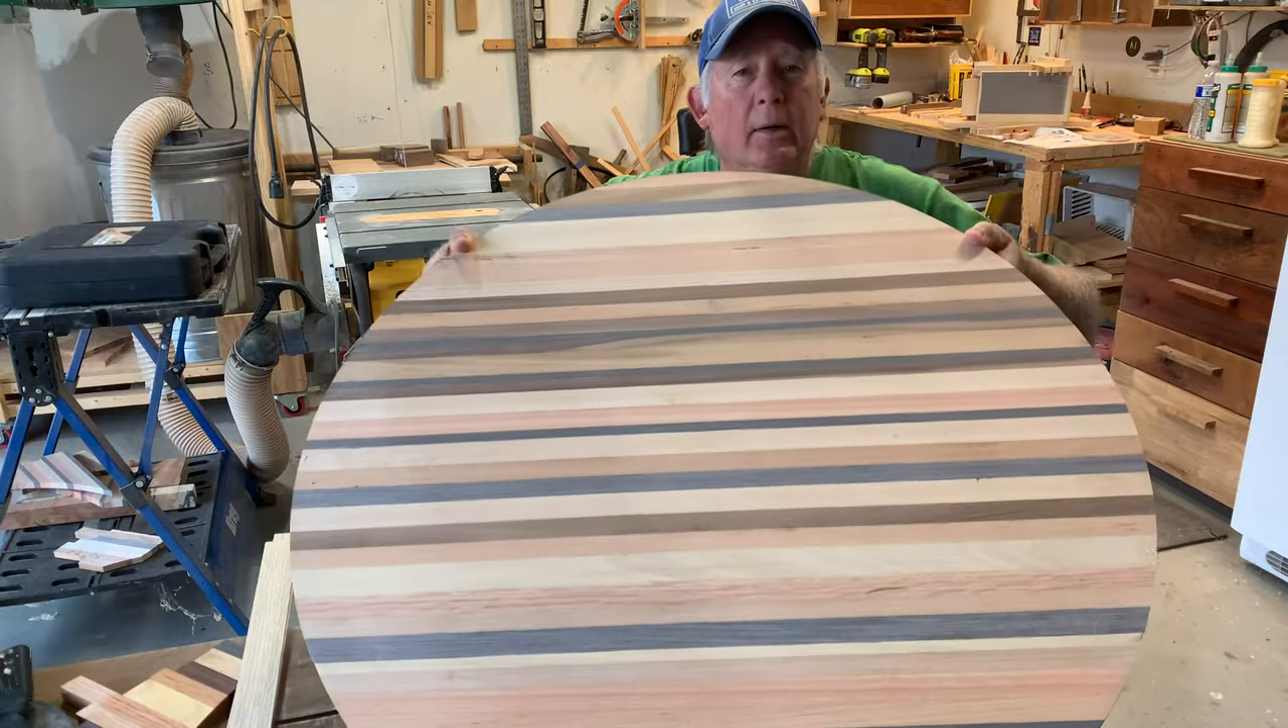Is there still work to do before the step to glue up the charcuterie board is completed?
No.